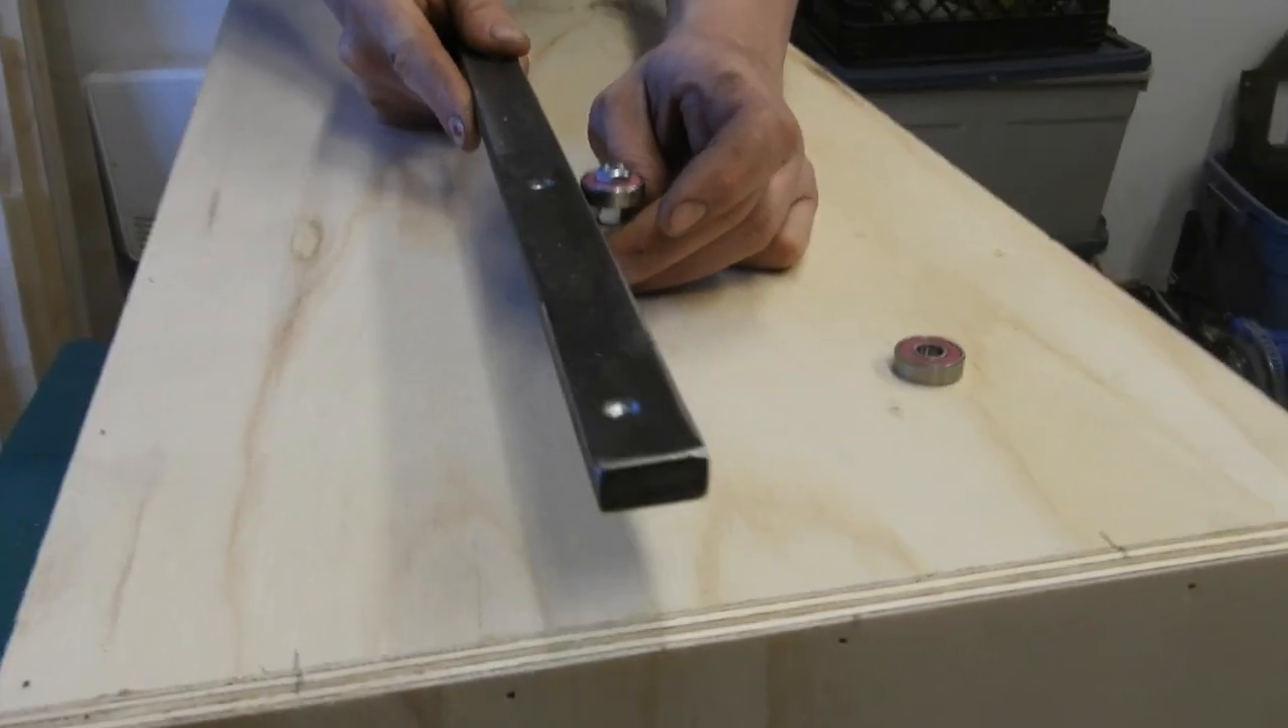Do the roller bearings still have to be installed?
Yes.